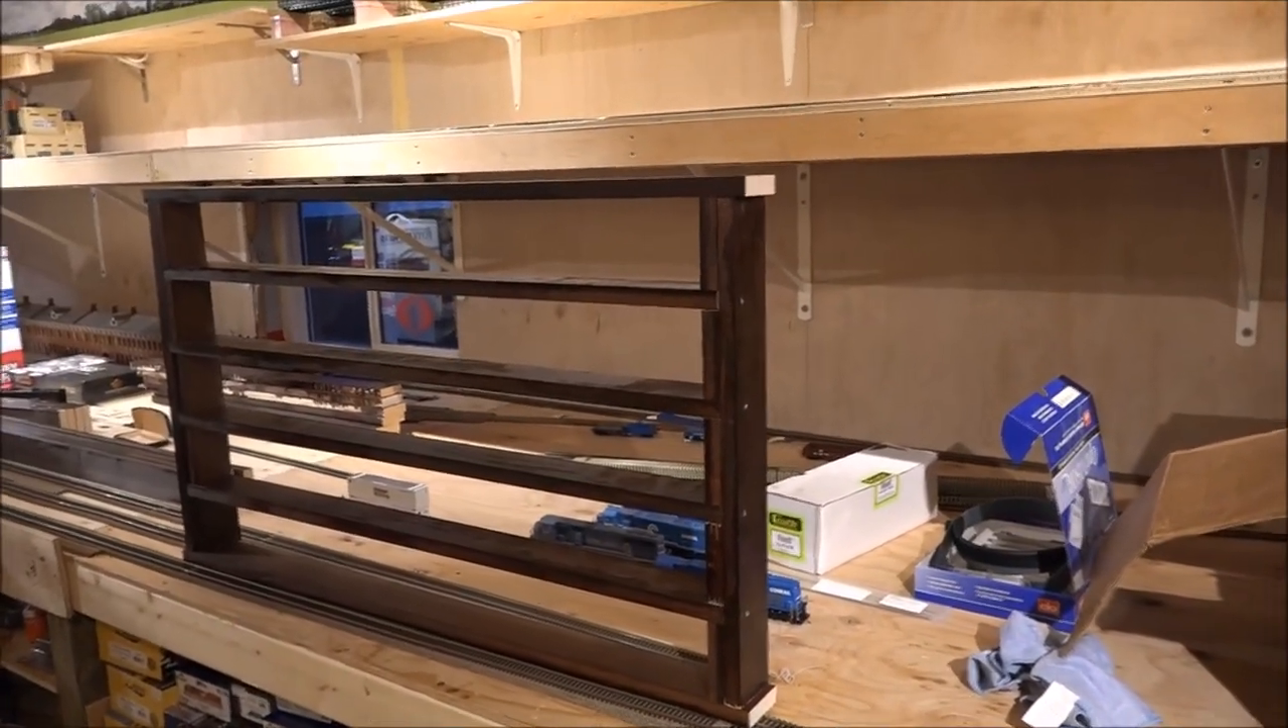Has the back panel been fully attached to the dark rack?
No.